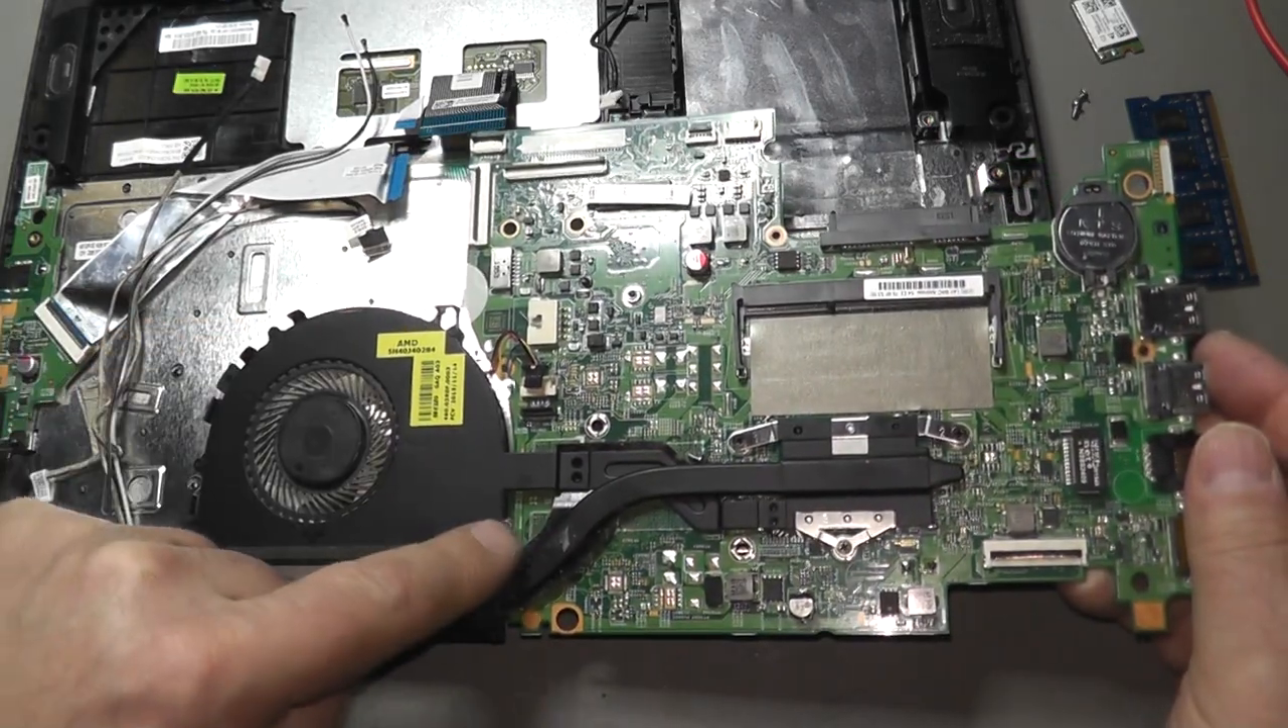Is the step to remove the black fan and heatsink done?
No.